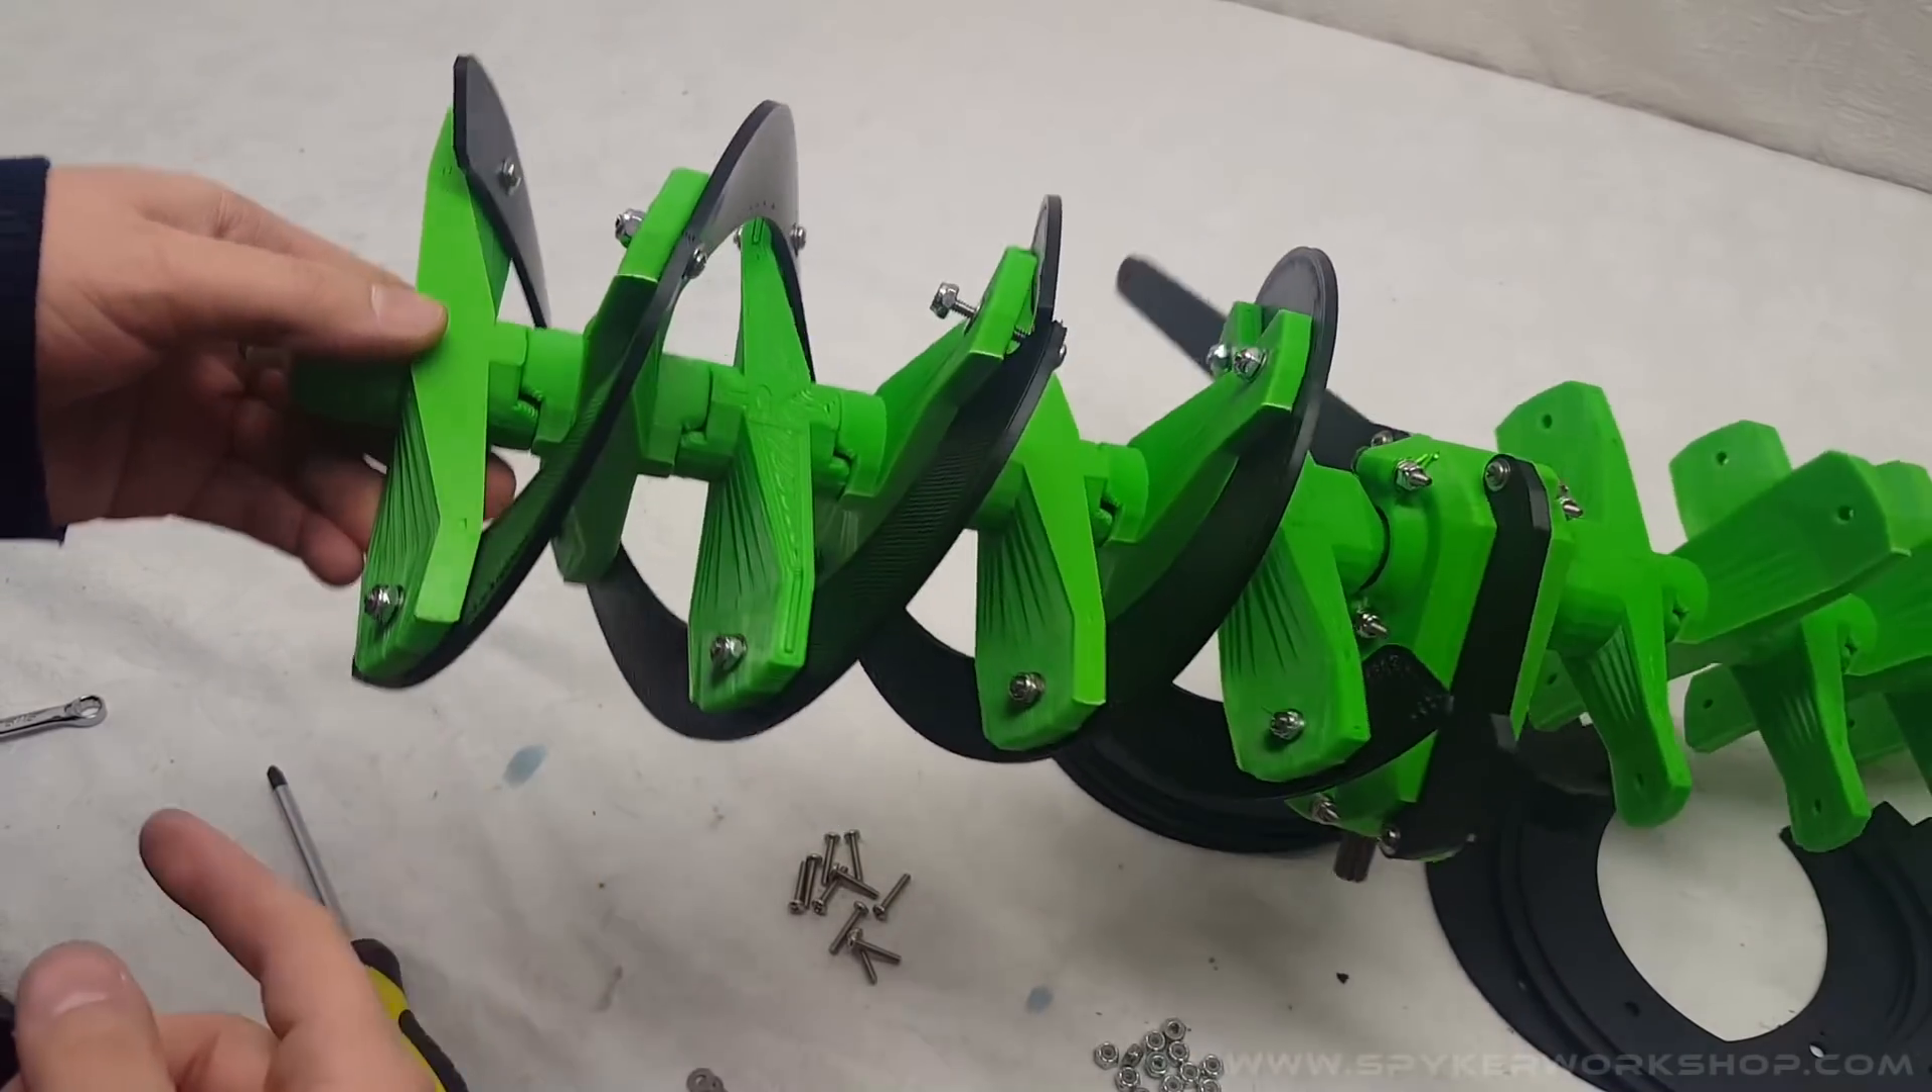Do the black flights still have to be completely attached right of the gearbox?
Yes.